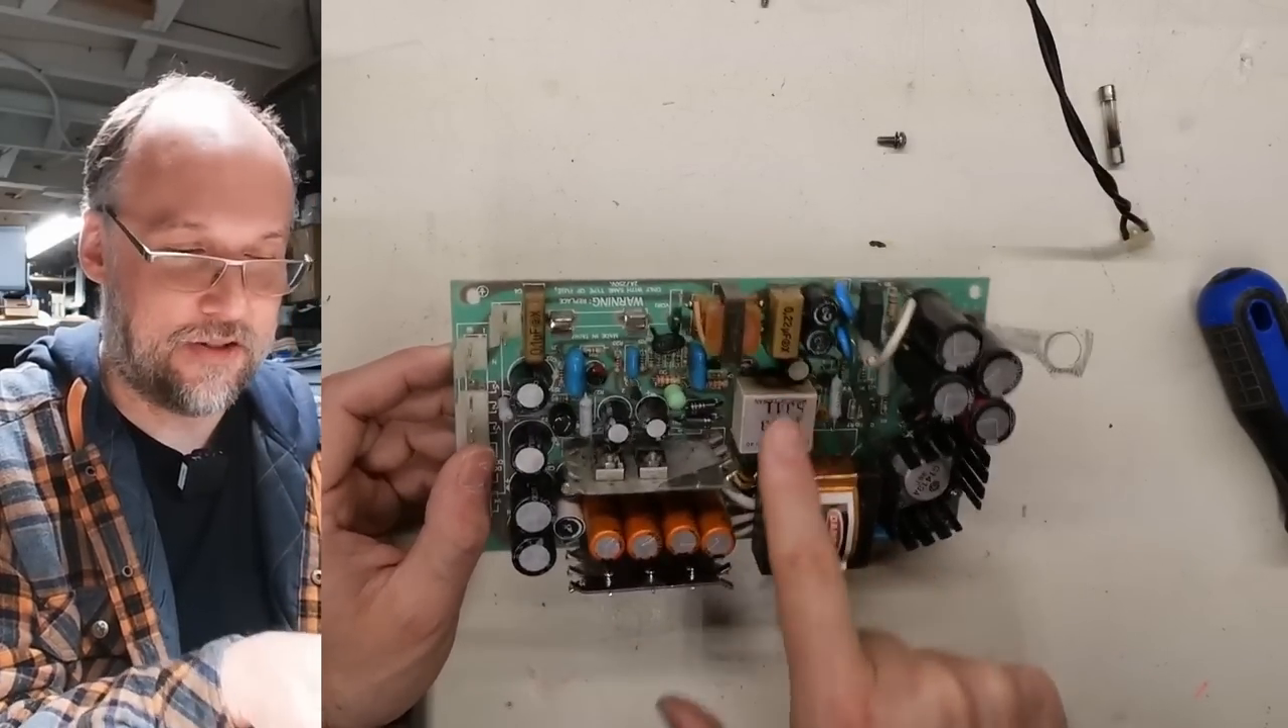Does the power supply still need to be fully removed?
No.